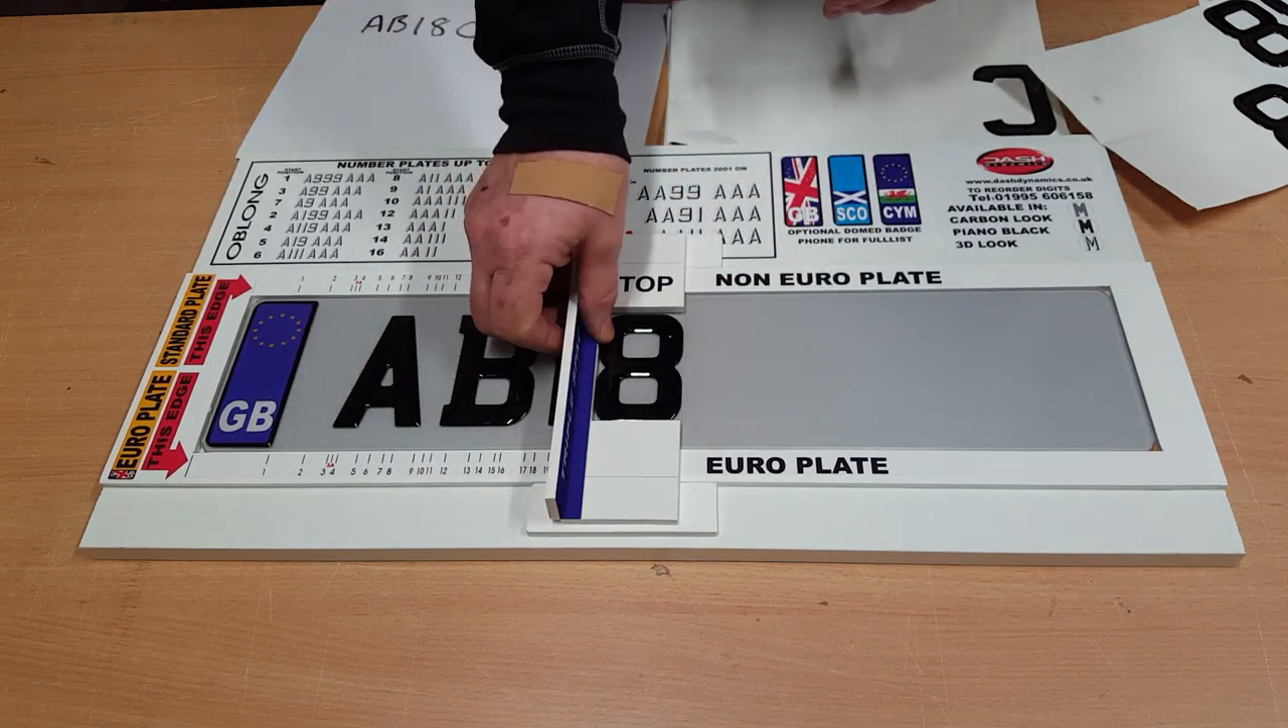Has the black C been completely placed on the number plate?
No.